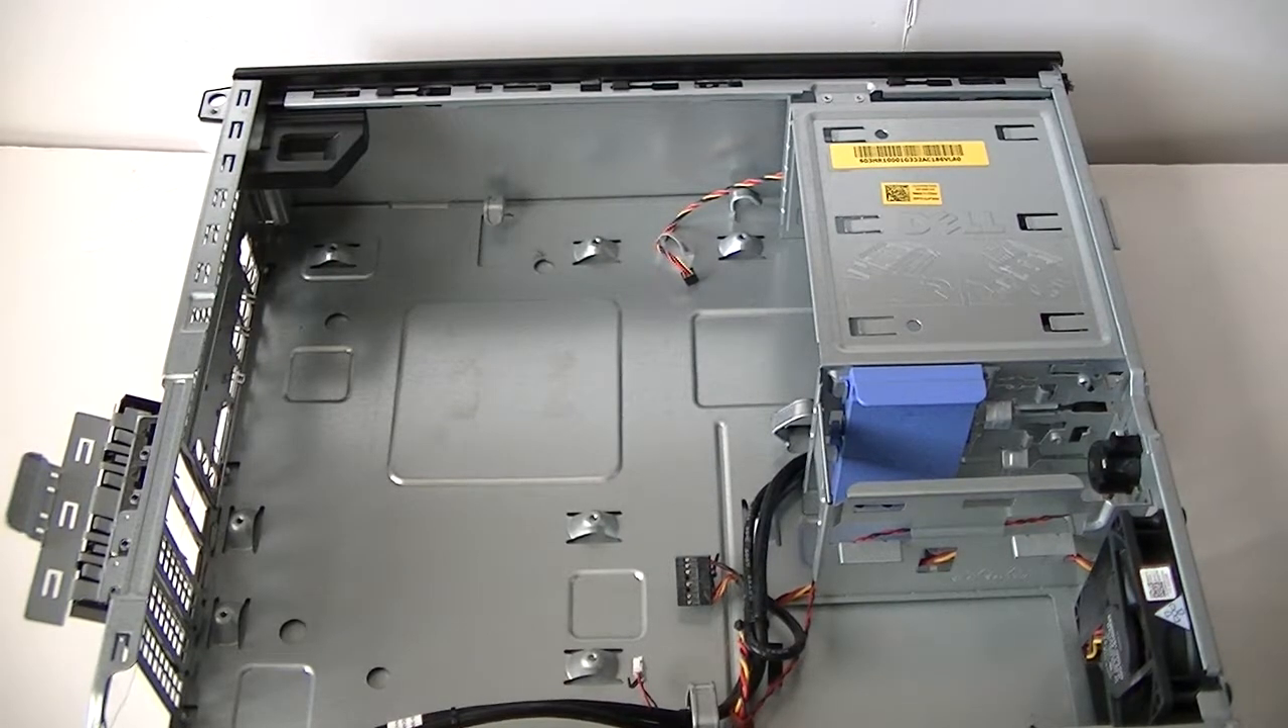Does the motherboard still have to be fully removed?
No.